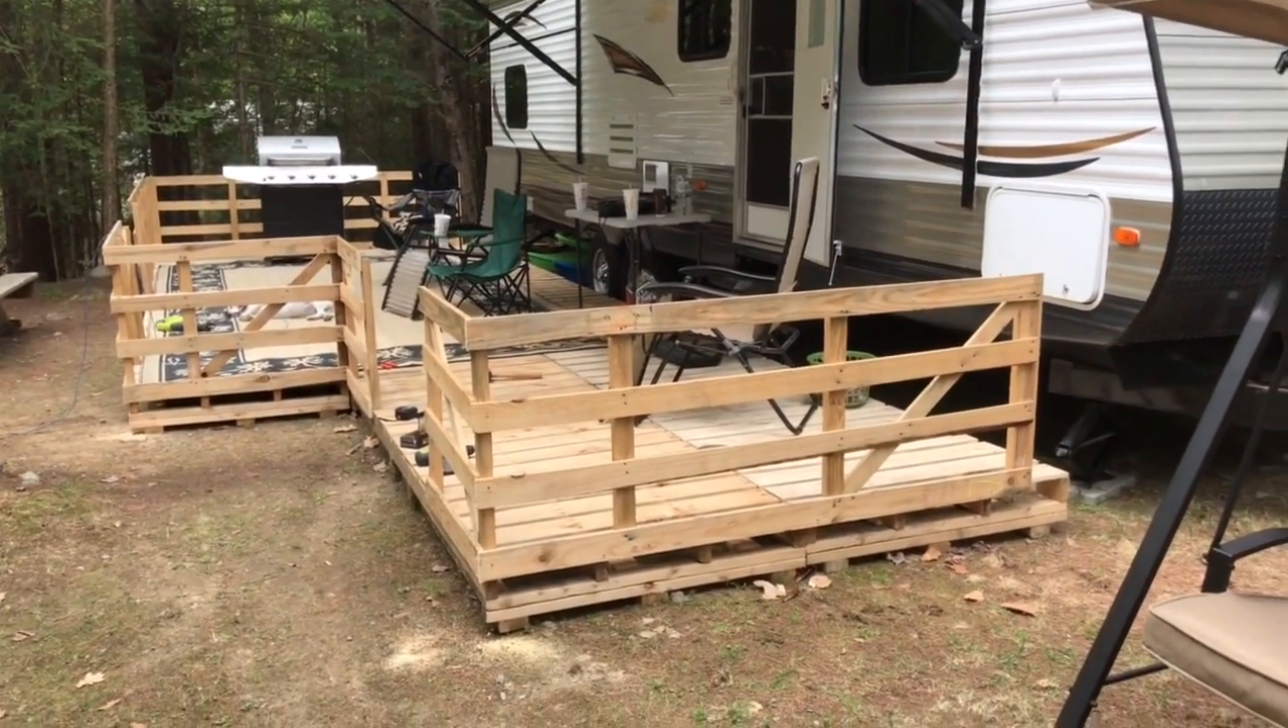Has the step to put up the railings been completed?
Yes.